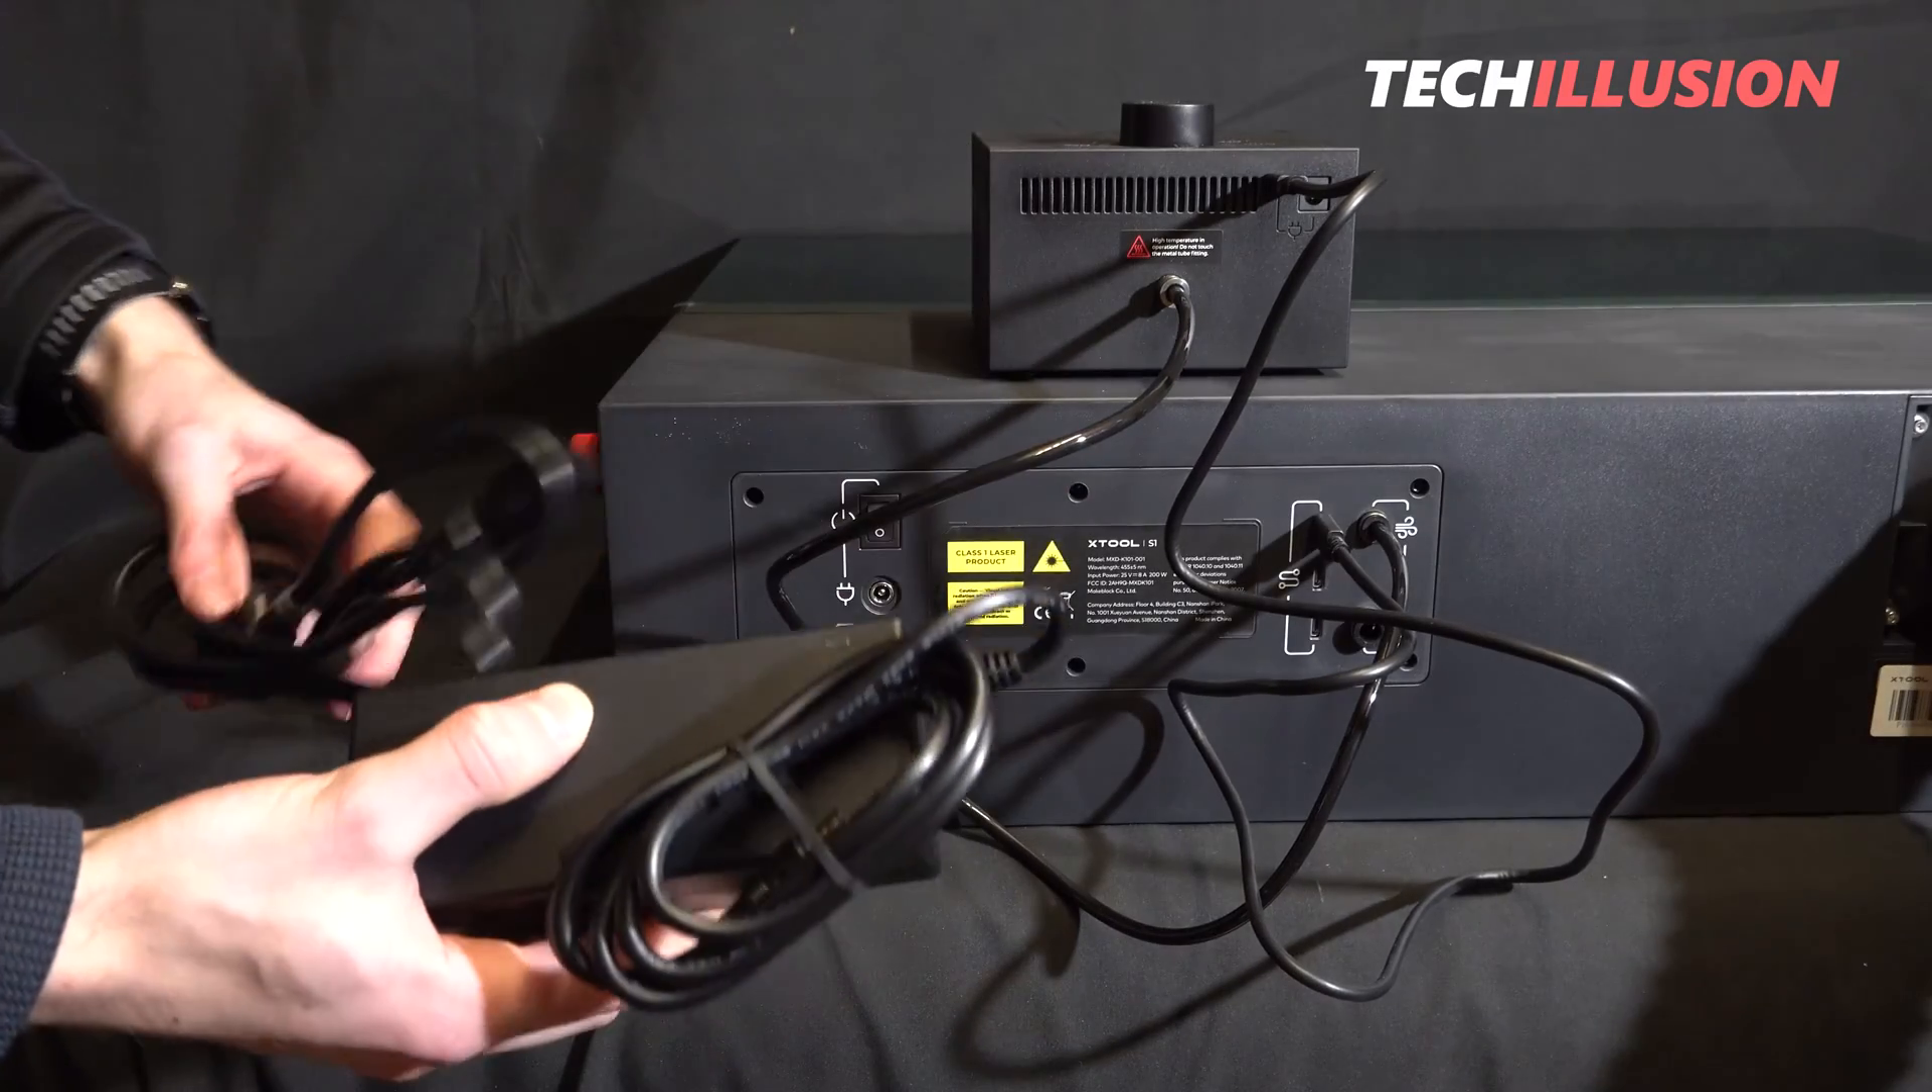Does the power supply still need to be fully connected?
Yes.